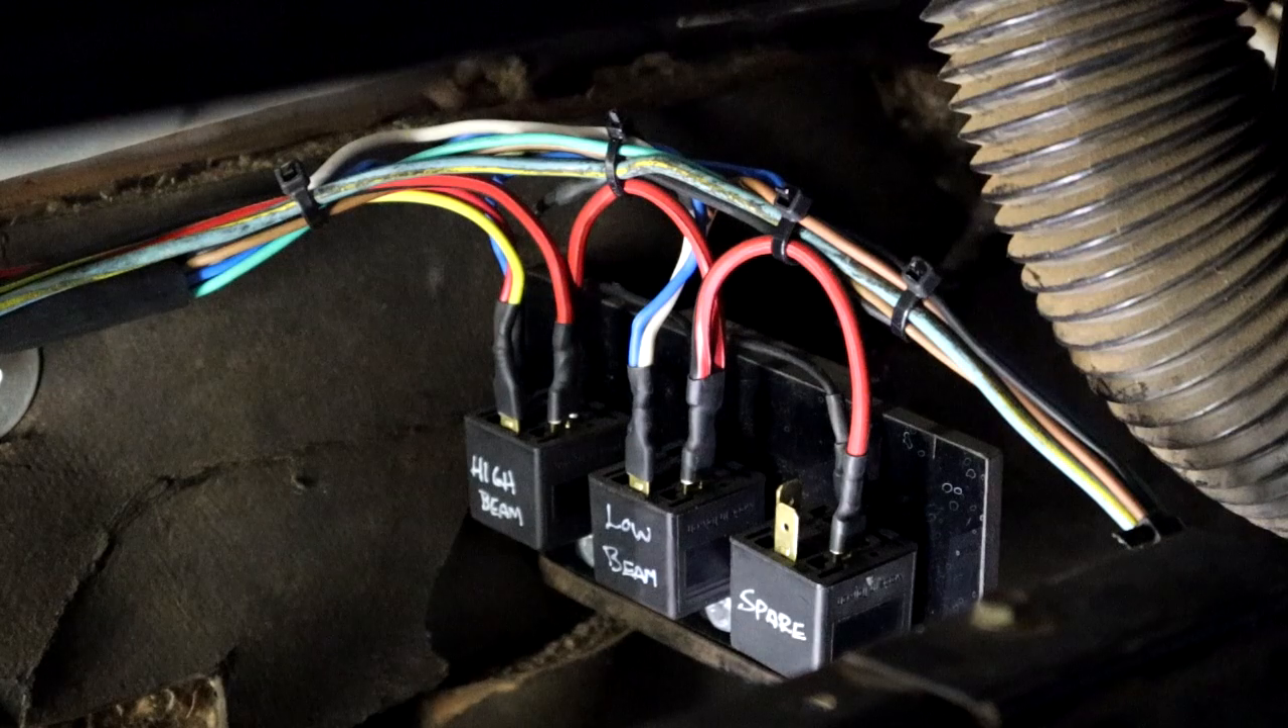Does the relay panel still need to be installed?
No.